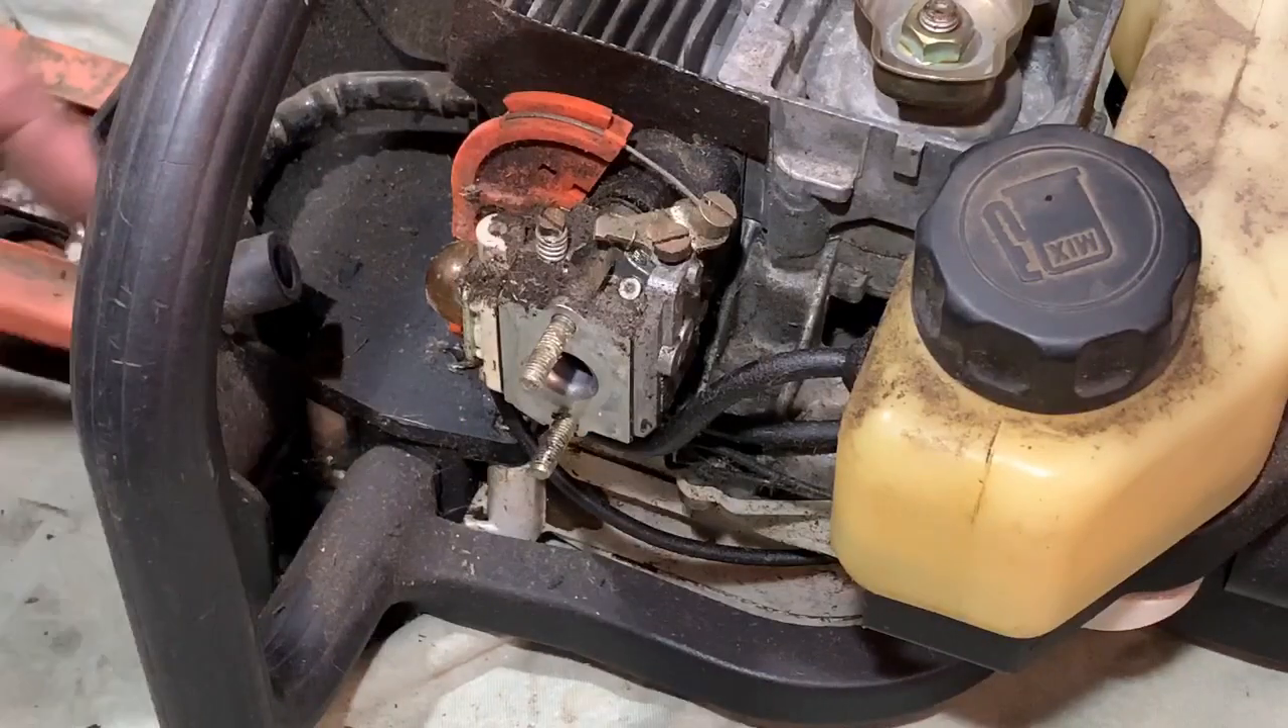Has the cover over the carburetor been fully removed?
Yes.